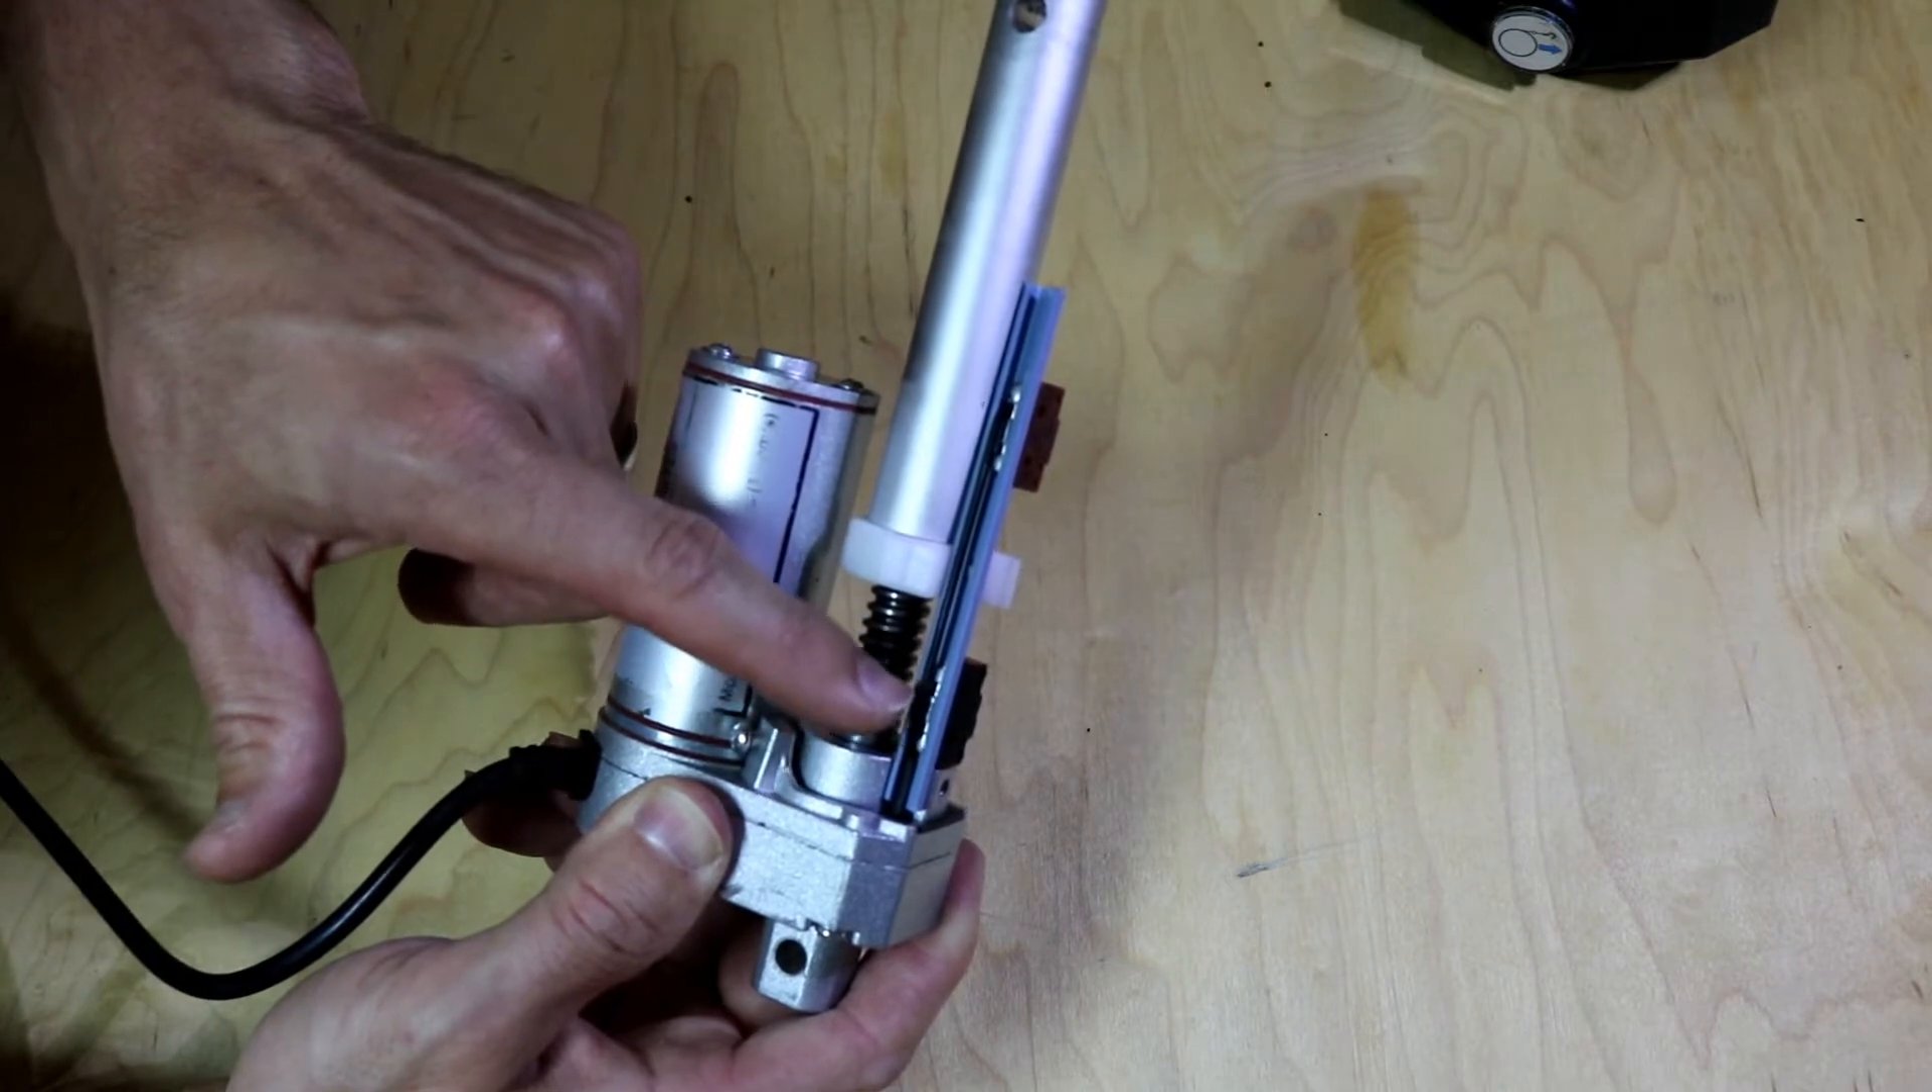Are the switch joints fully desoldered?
No.